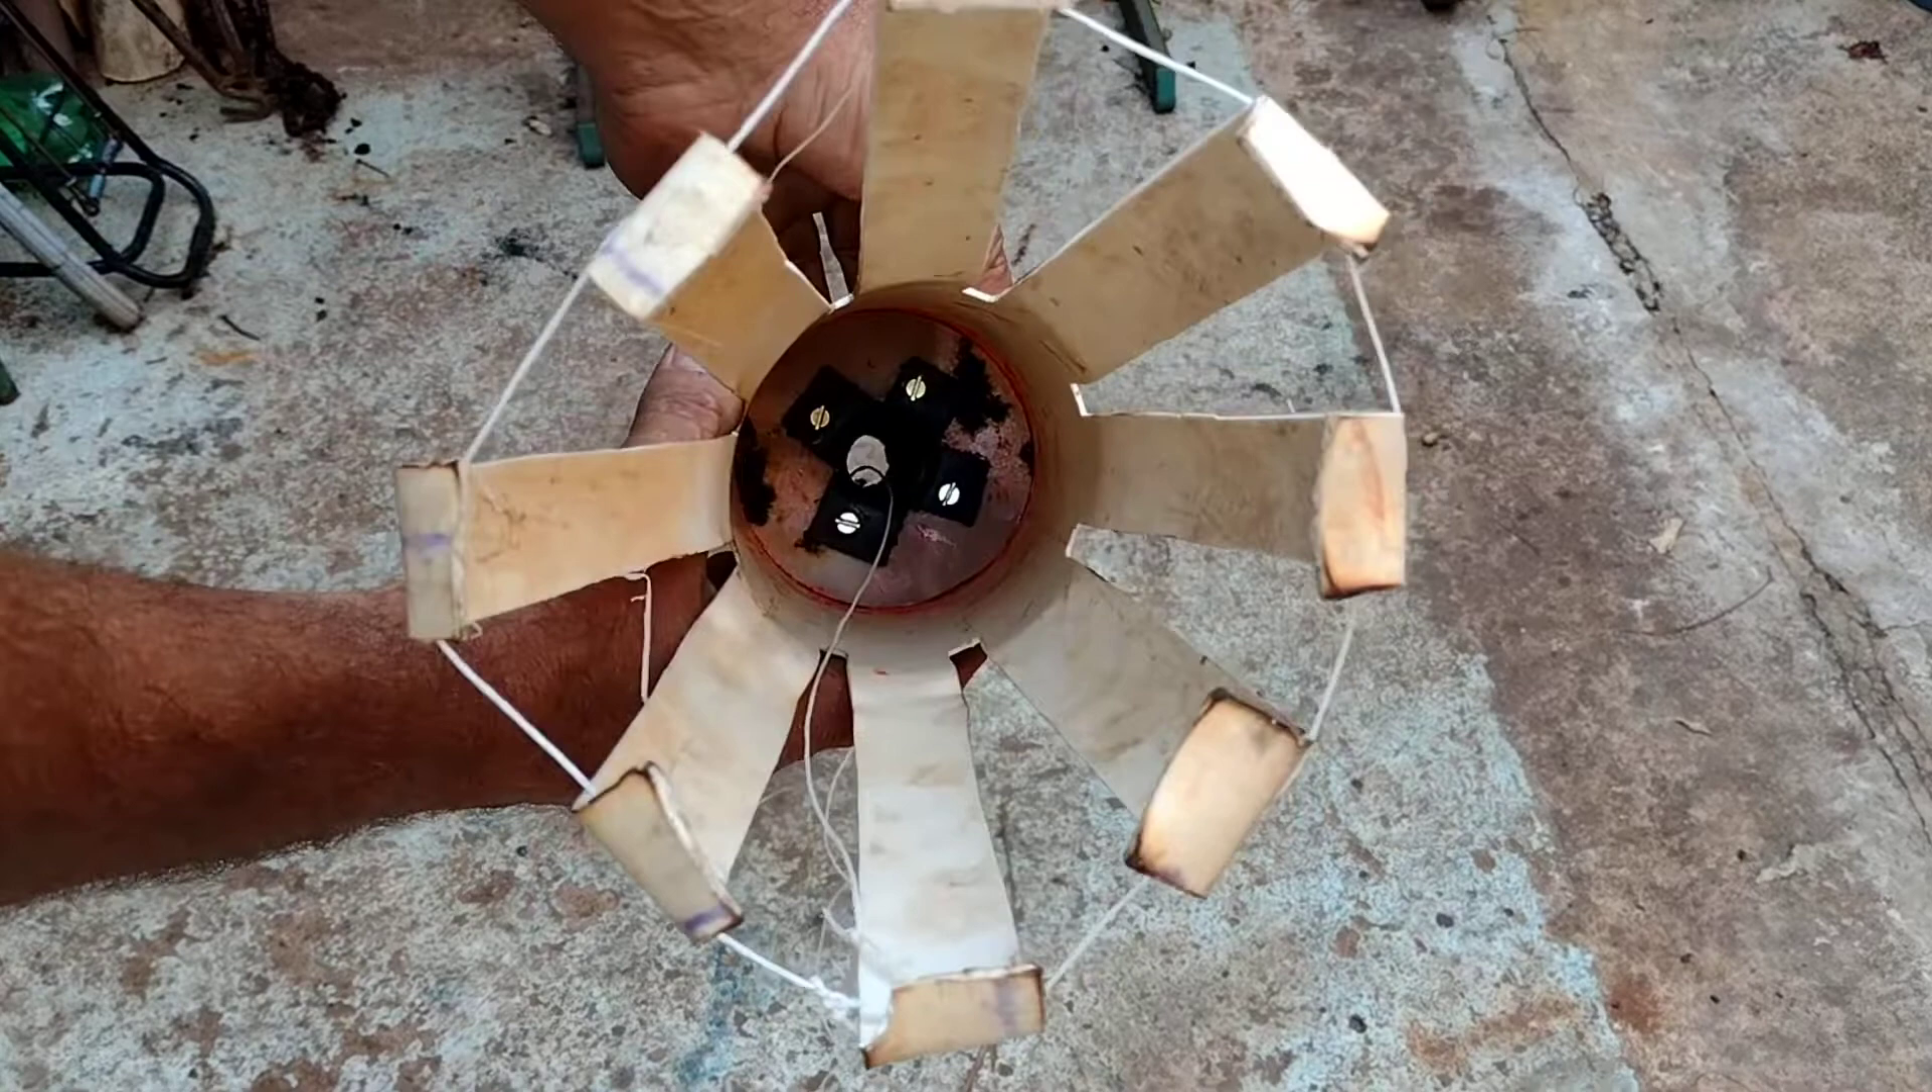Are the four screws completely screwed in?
Yes.